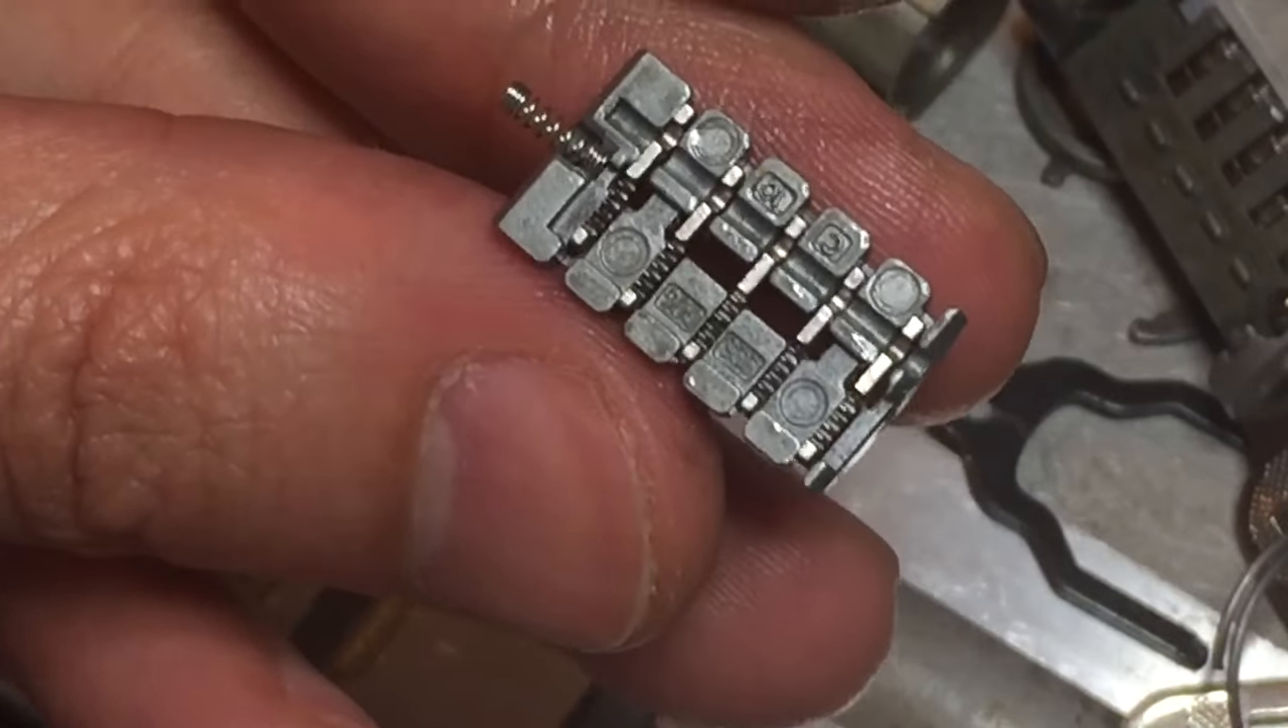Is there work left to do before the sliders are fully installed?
No.